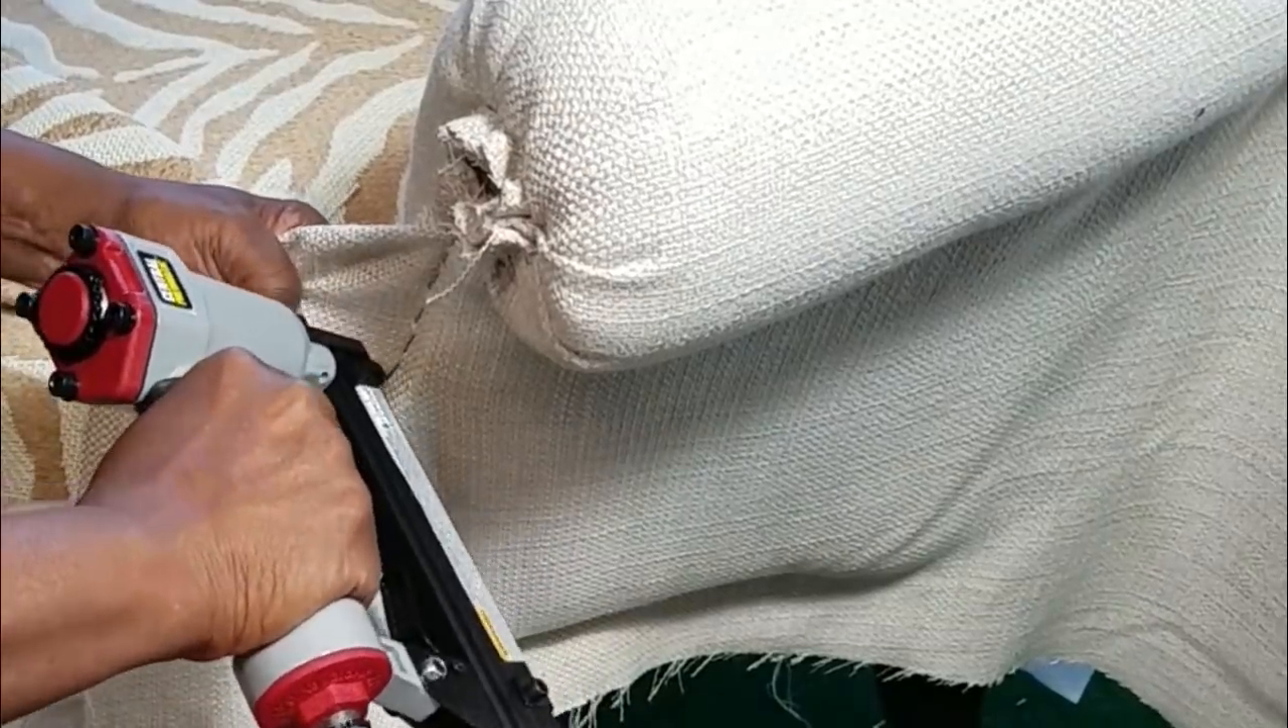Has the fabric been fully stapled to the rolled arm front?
No.